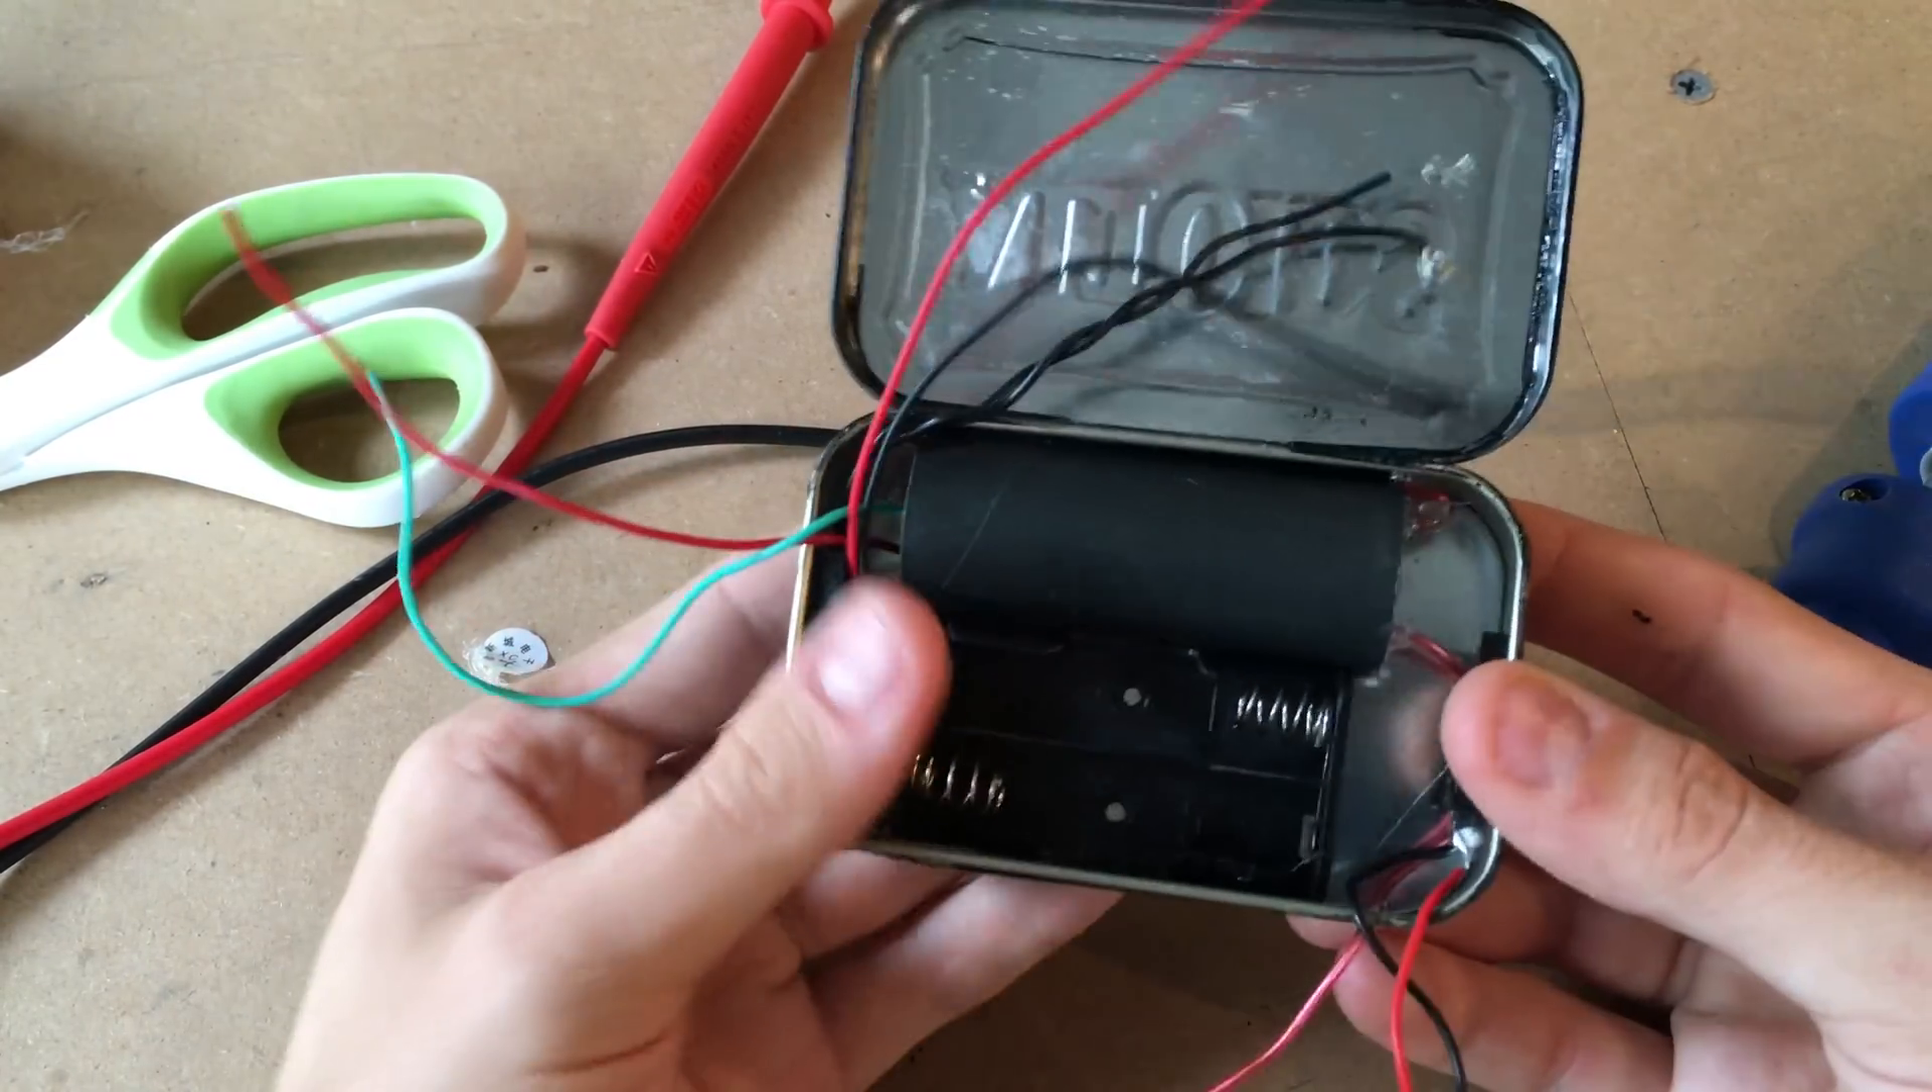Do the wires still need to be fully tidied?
Yes.